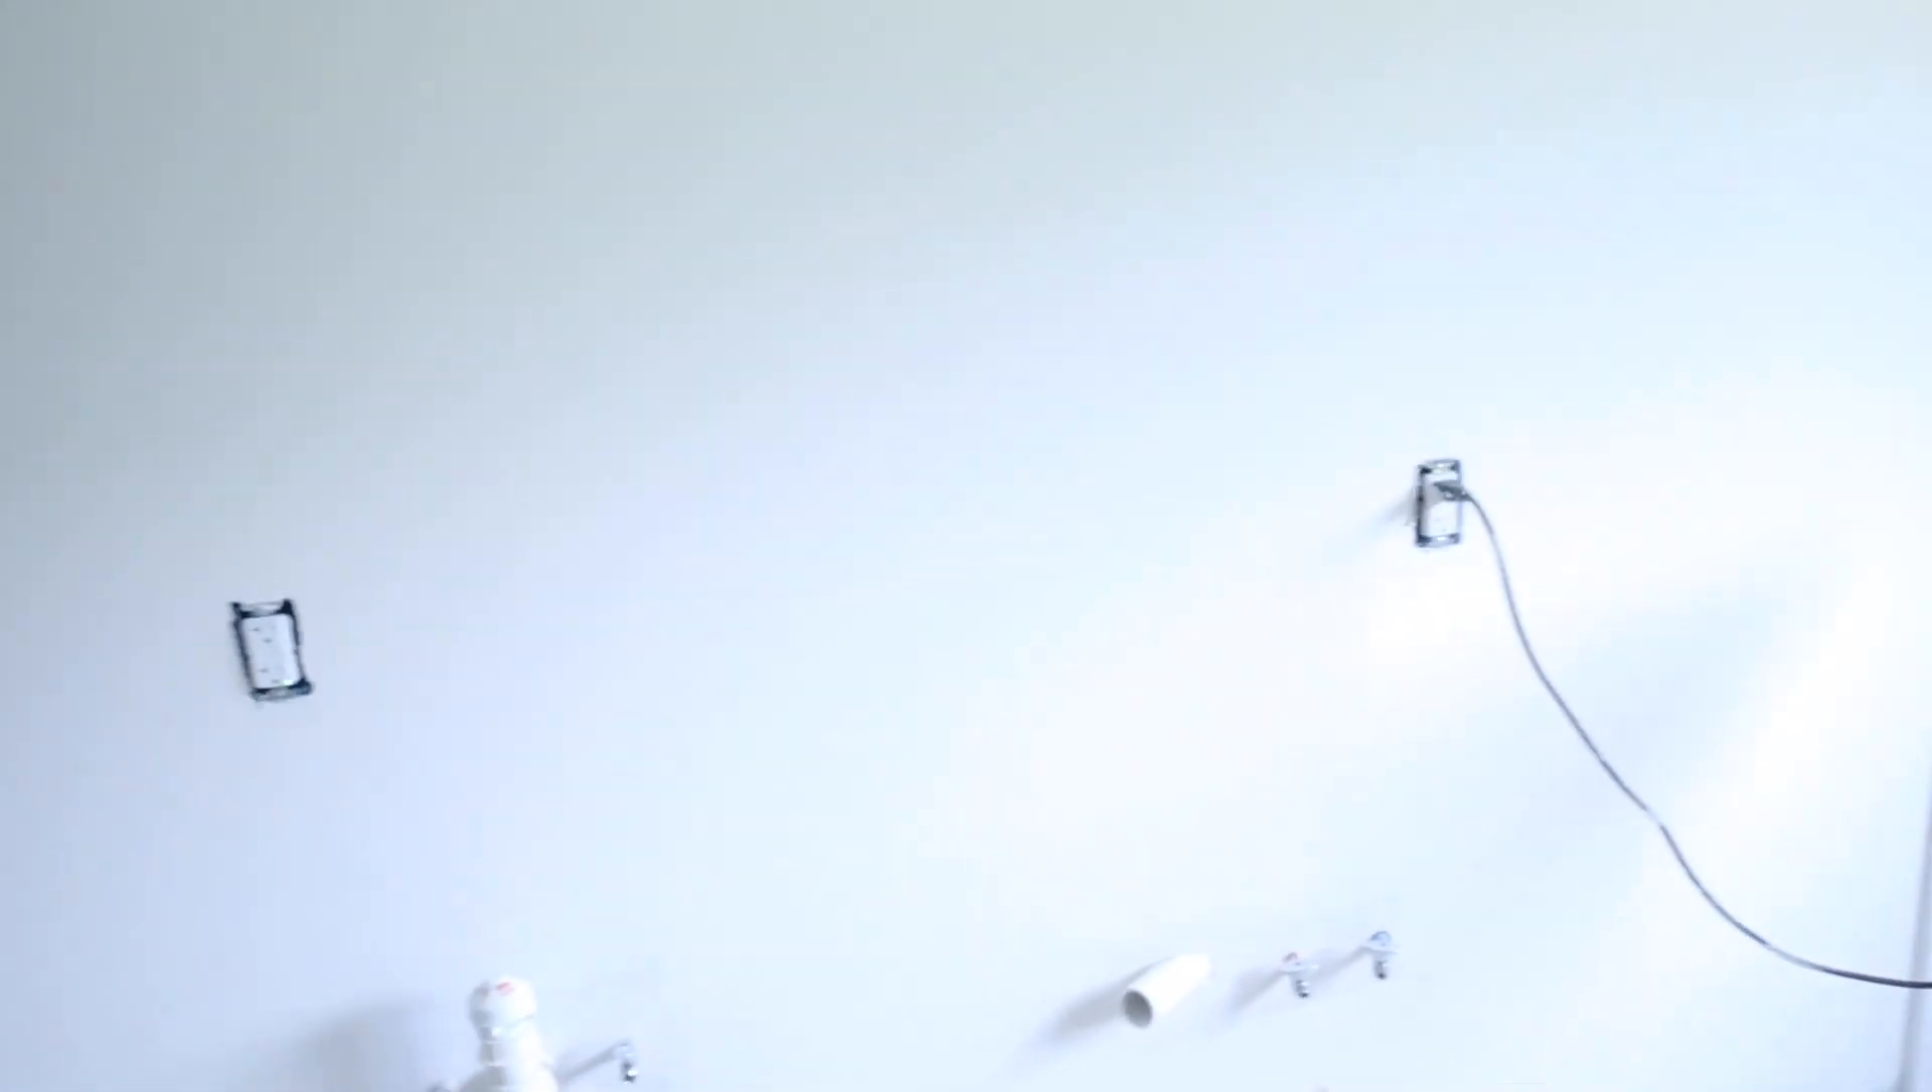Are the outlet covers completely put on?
No.